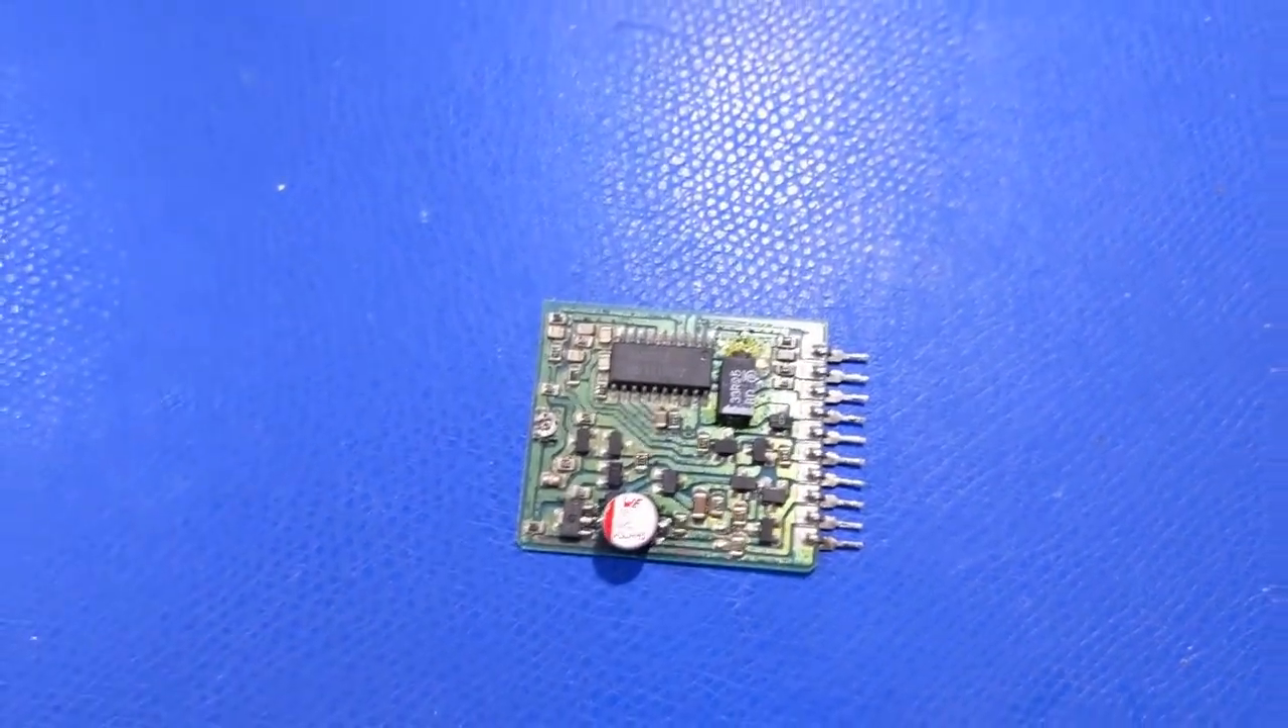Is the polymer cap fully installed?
Yes.